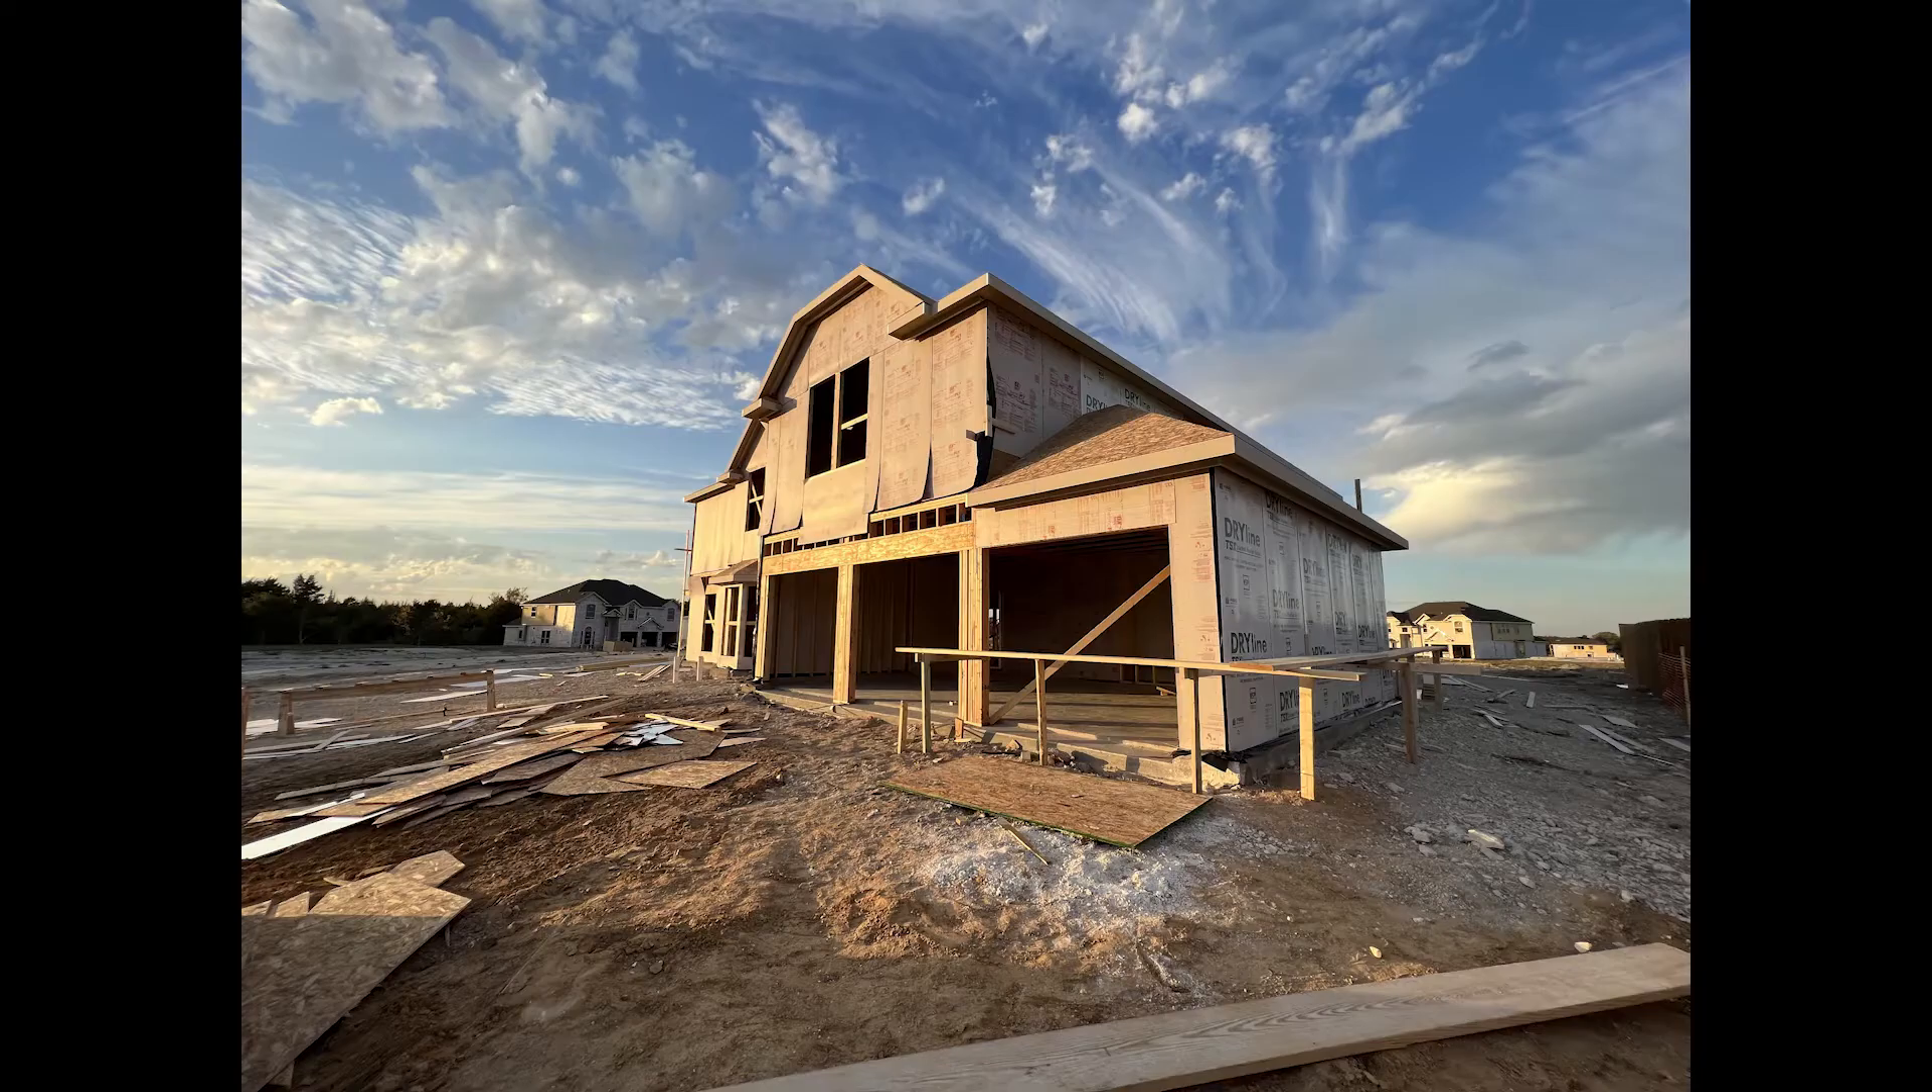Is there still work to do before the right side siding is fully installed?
Yes.